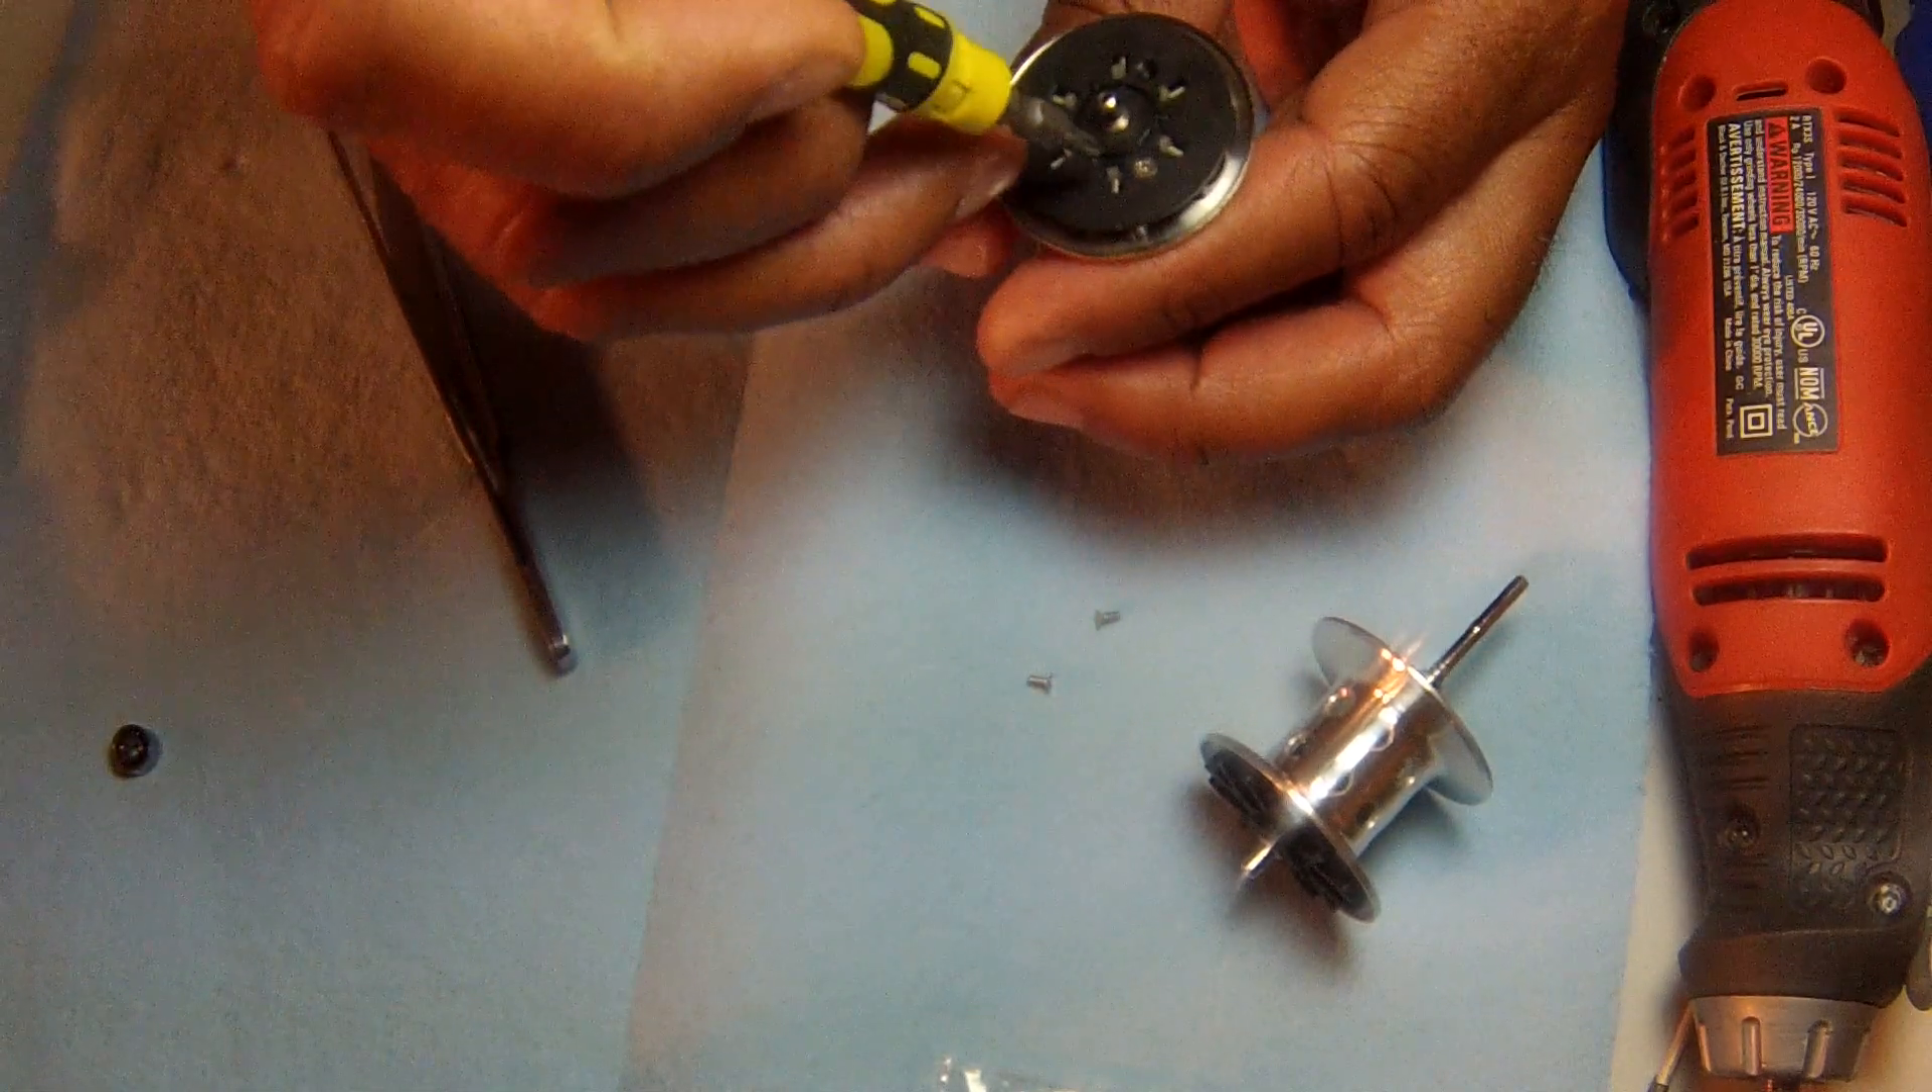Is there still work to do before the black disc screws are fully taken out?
Yes.